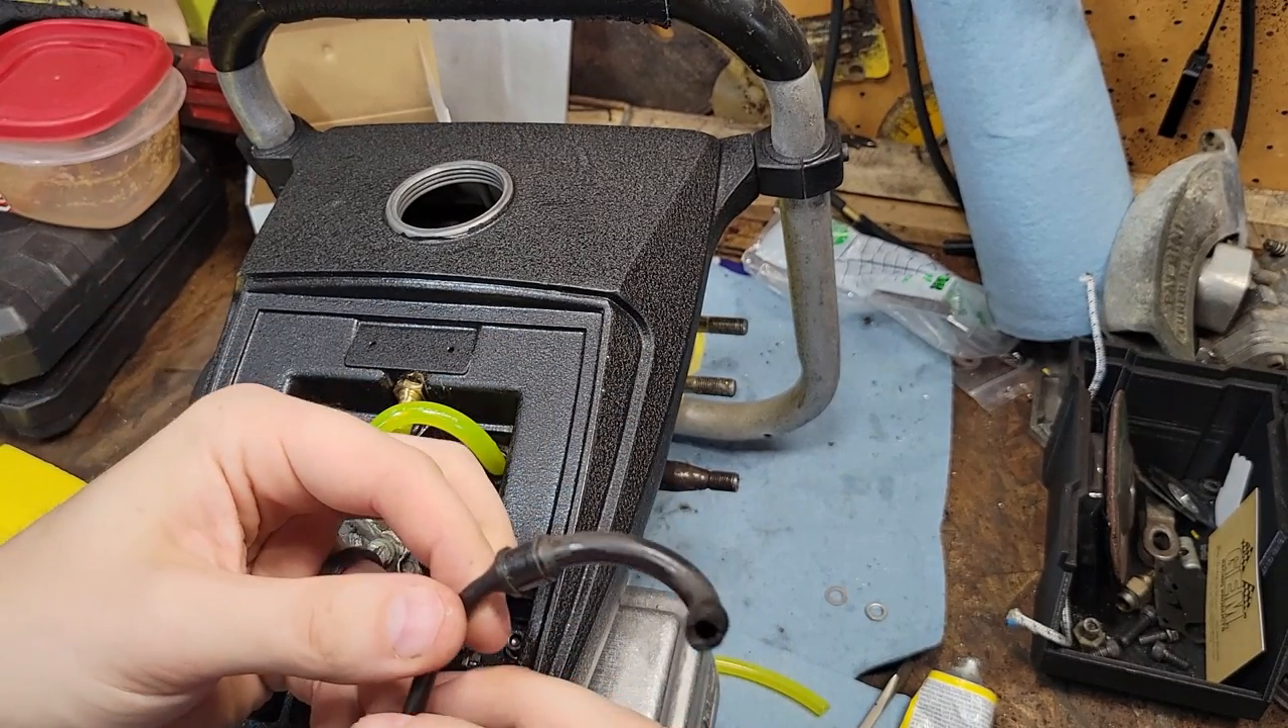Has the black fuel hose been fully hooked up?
No.